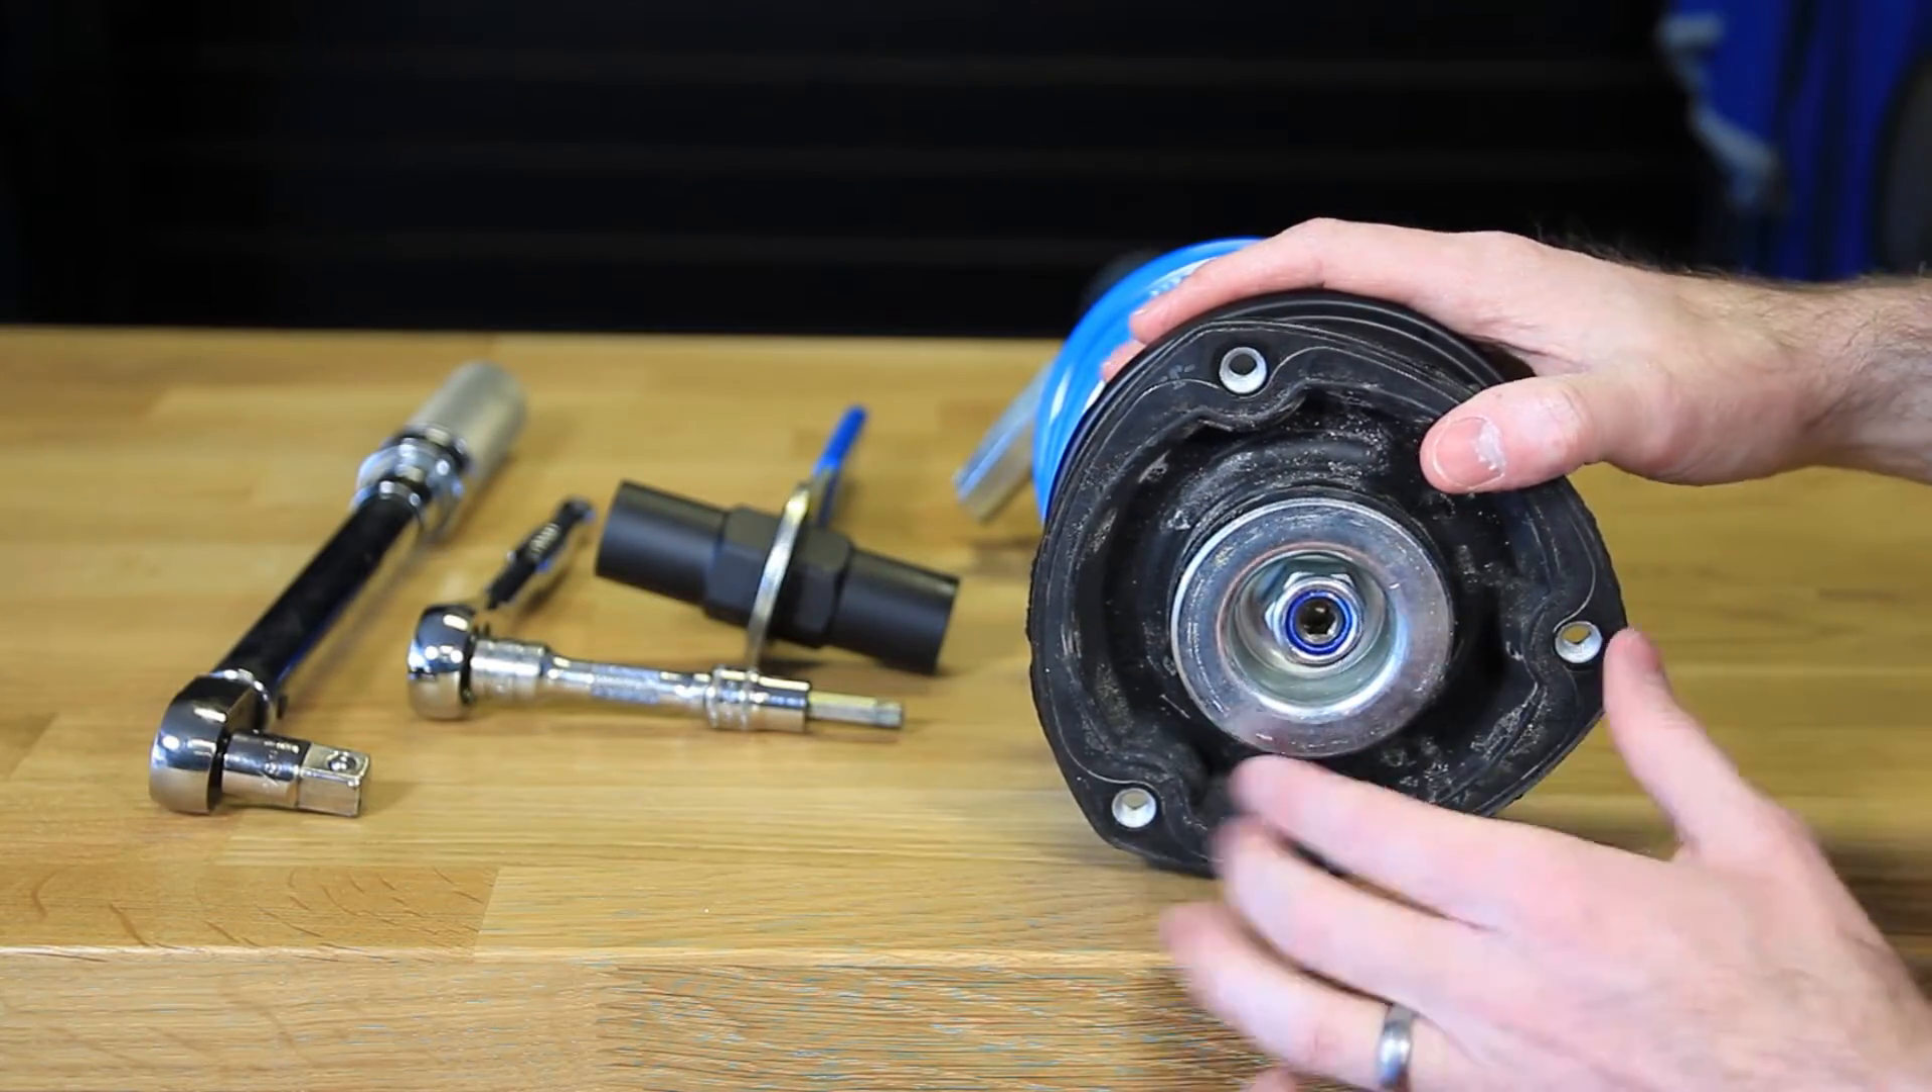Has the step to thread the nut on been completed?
Yes.